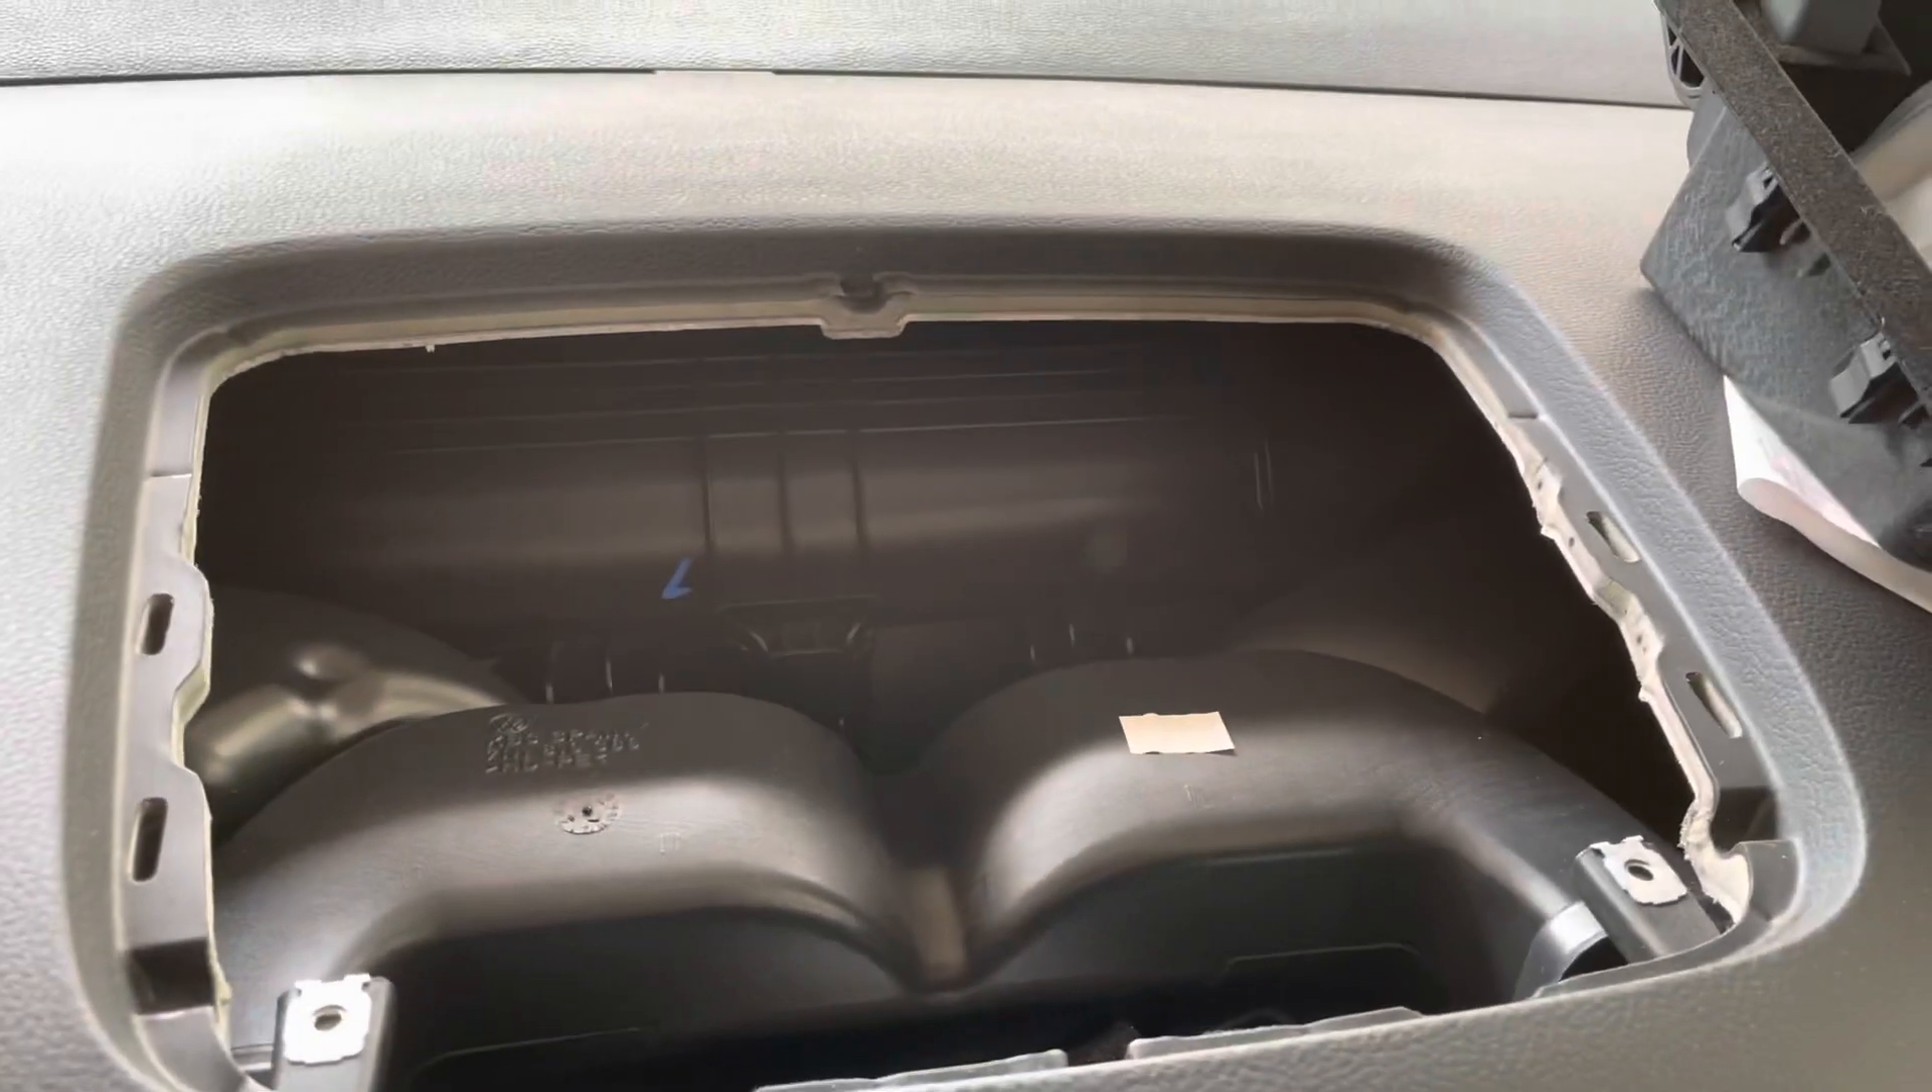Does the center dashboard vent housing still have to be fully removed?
No.